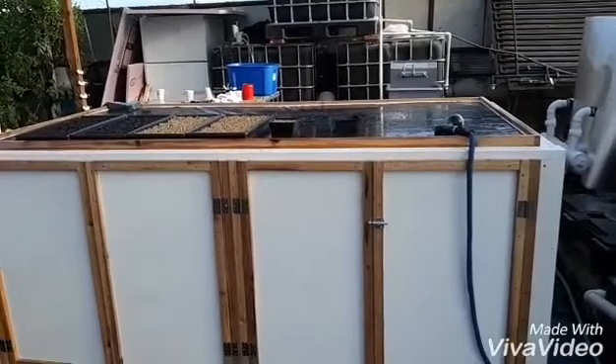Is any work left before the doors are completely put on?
No.